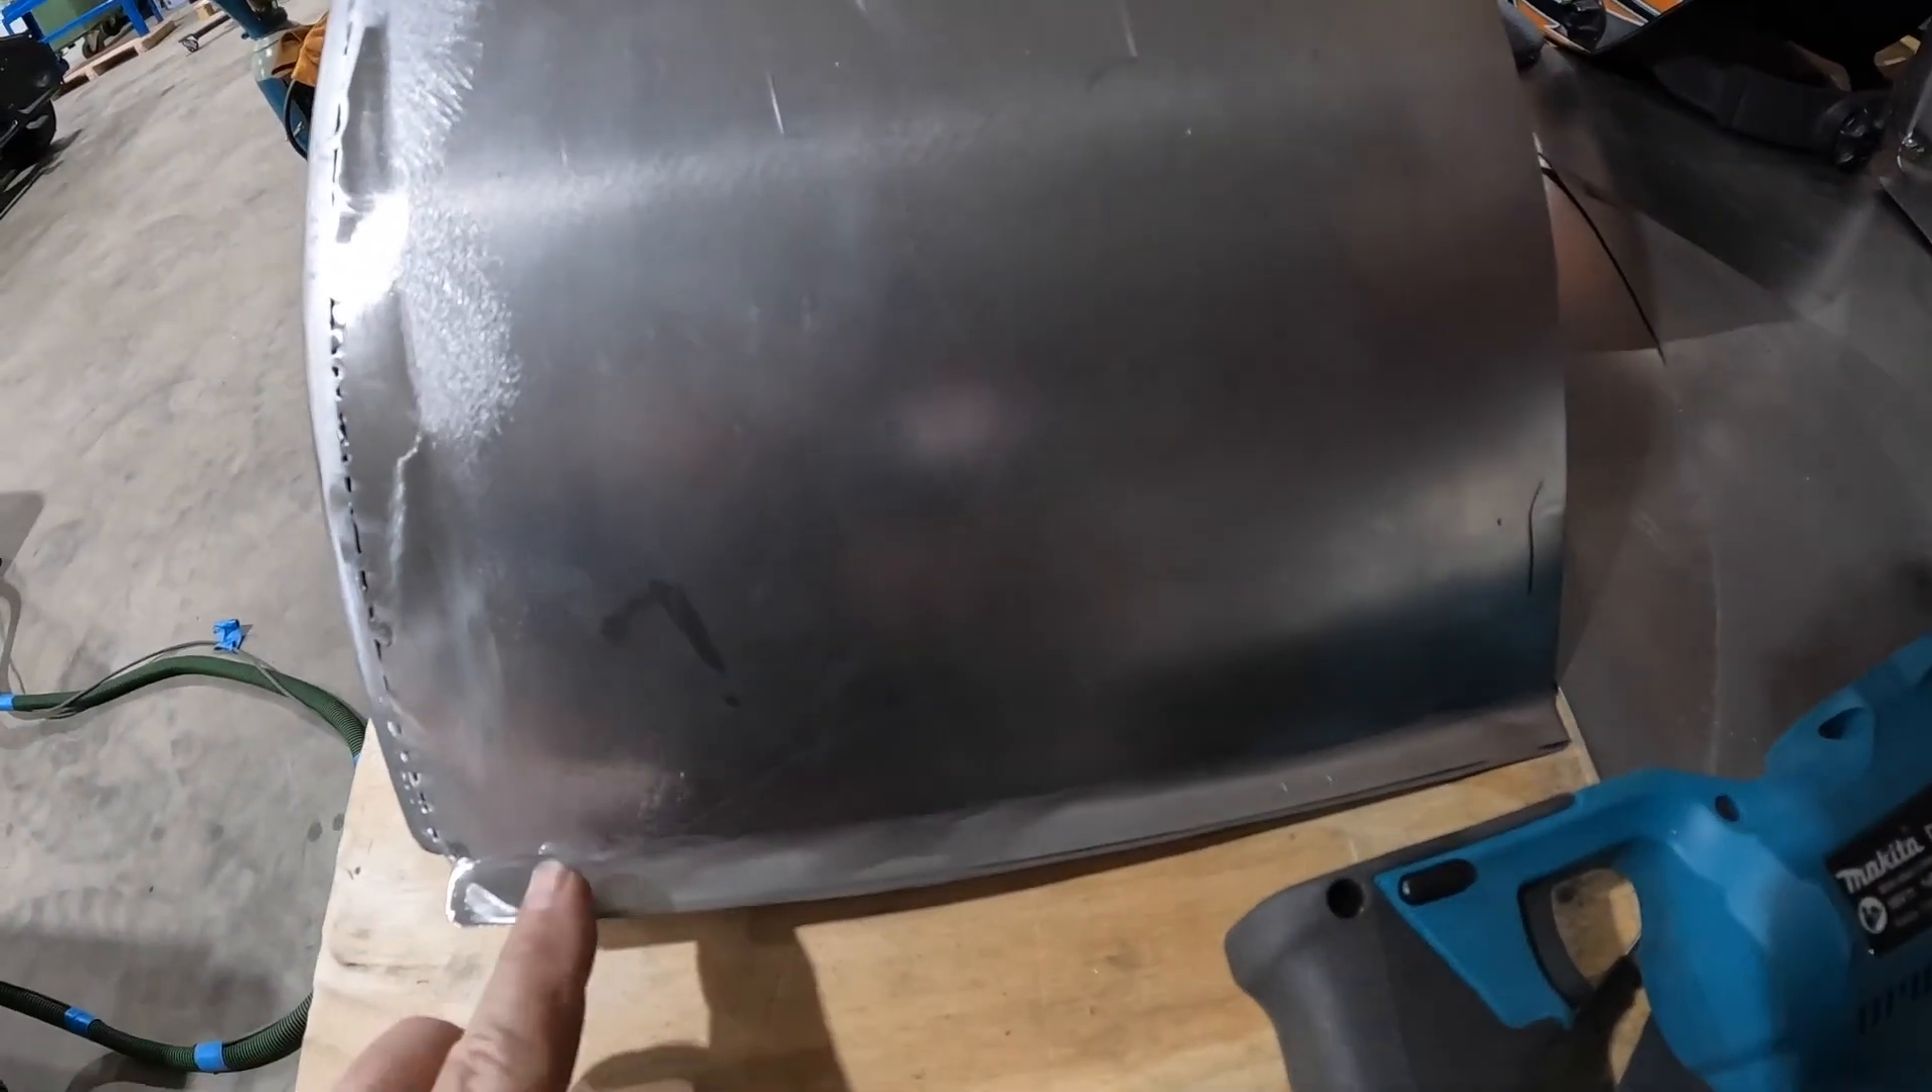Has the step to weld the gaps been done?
No.